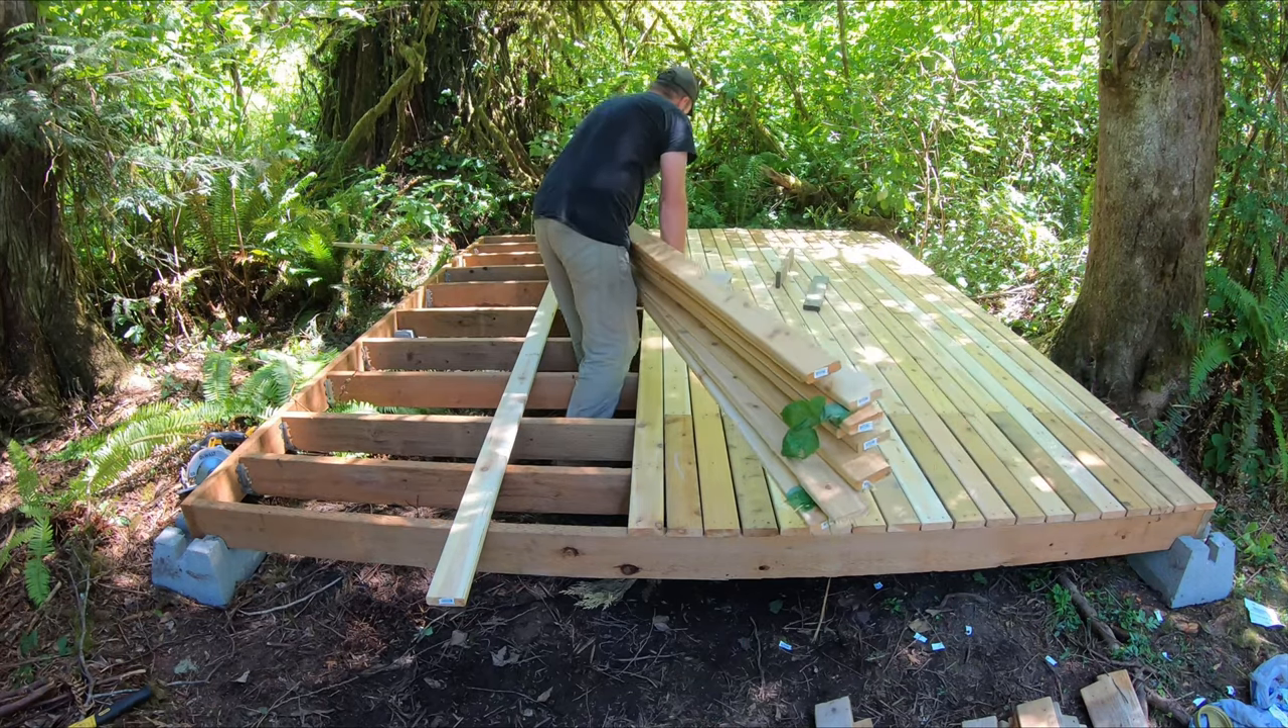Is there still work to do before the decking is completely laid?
Yes.